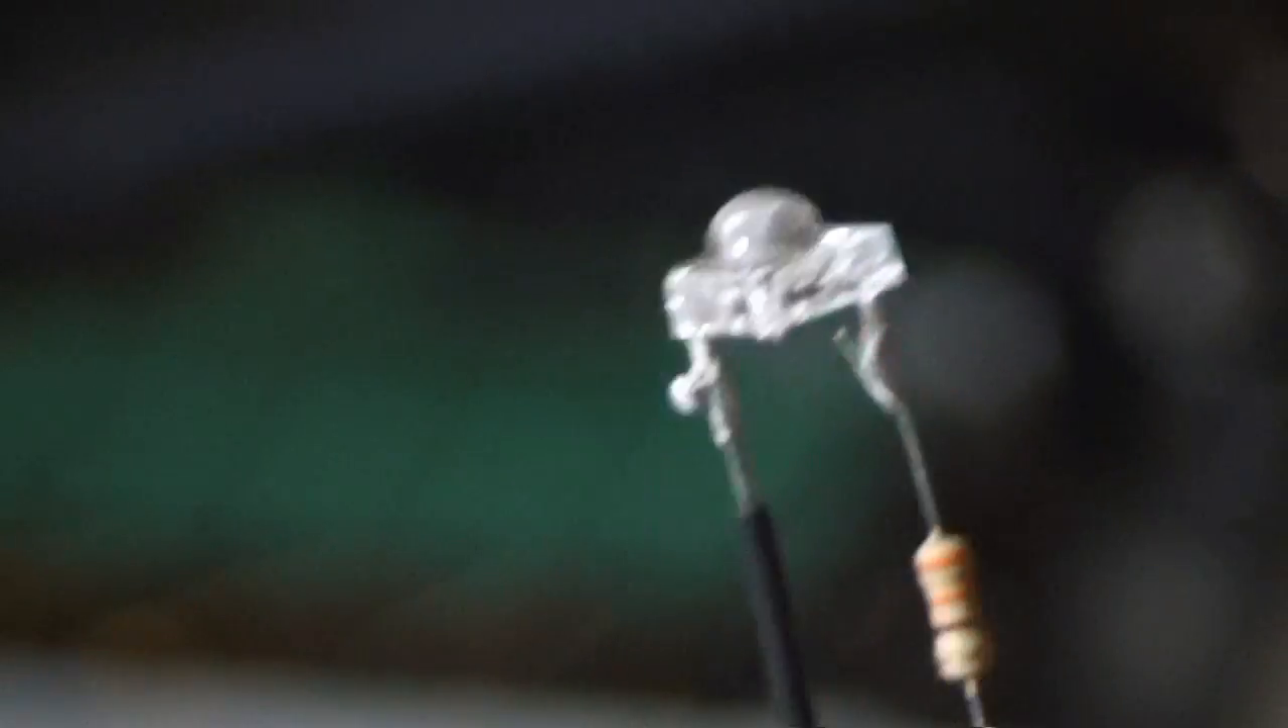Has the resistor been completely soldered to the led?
Yes.